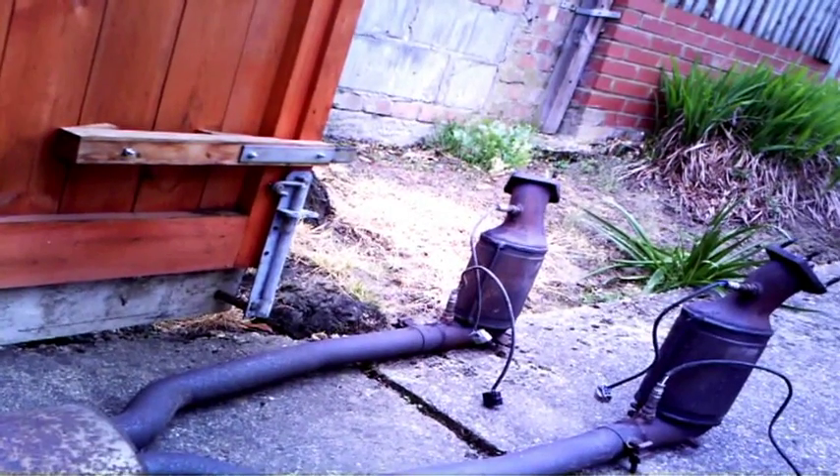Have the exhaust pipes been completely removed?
Yes.